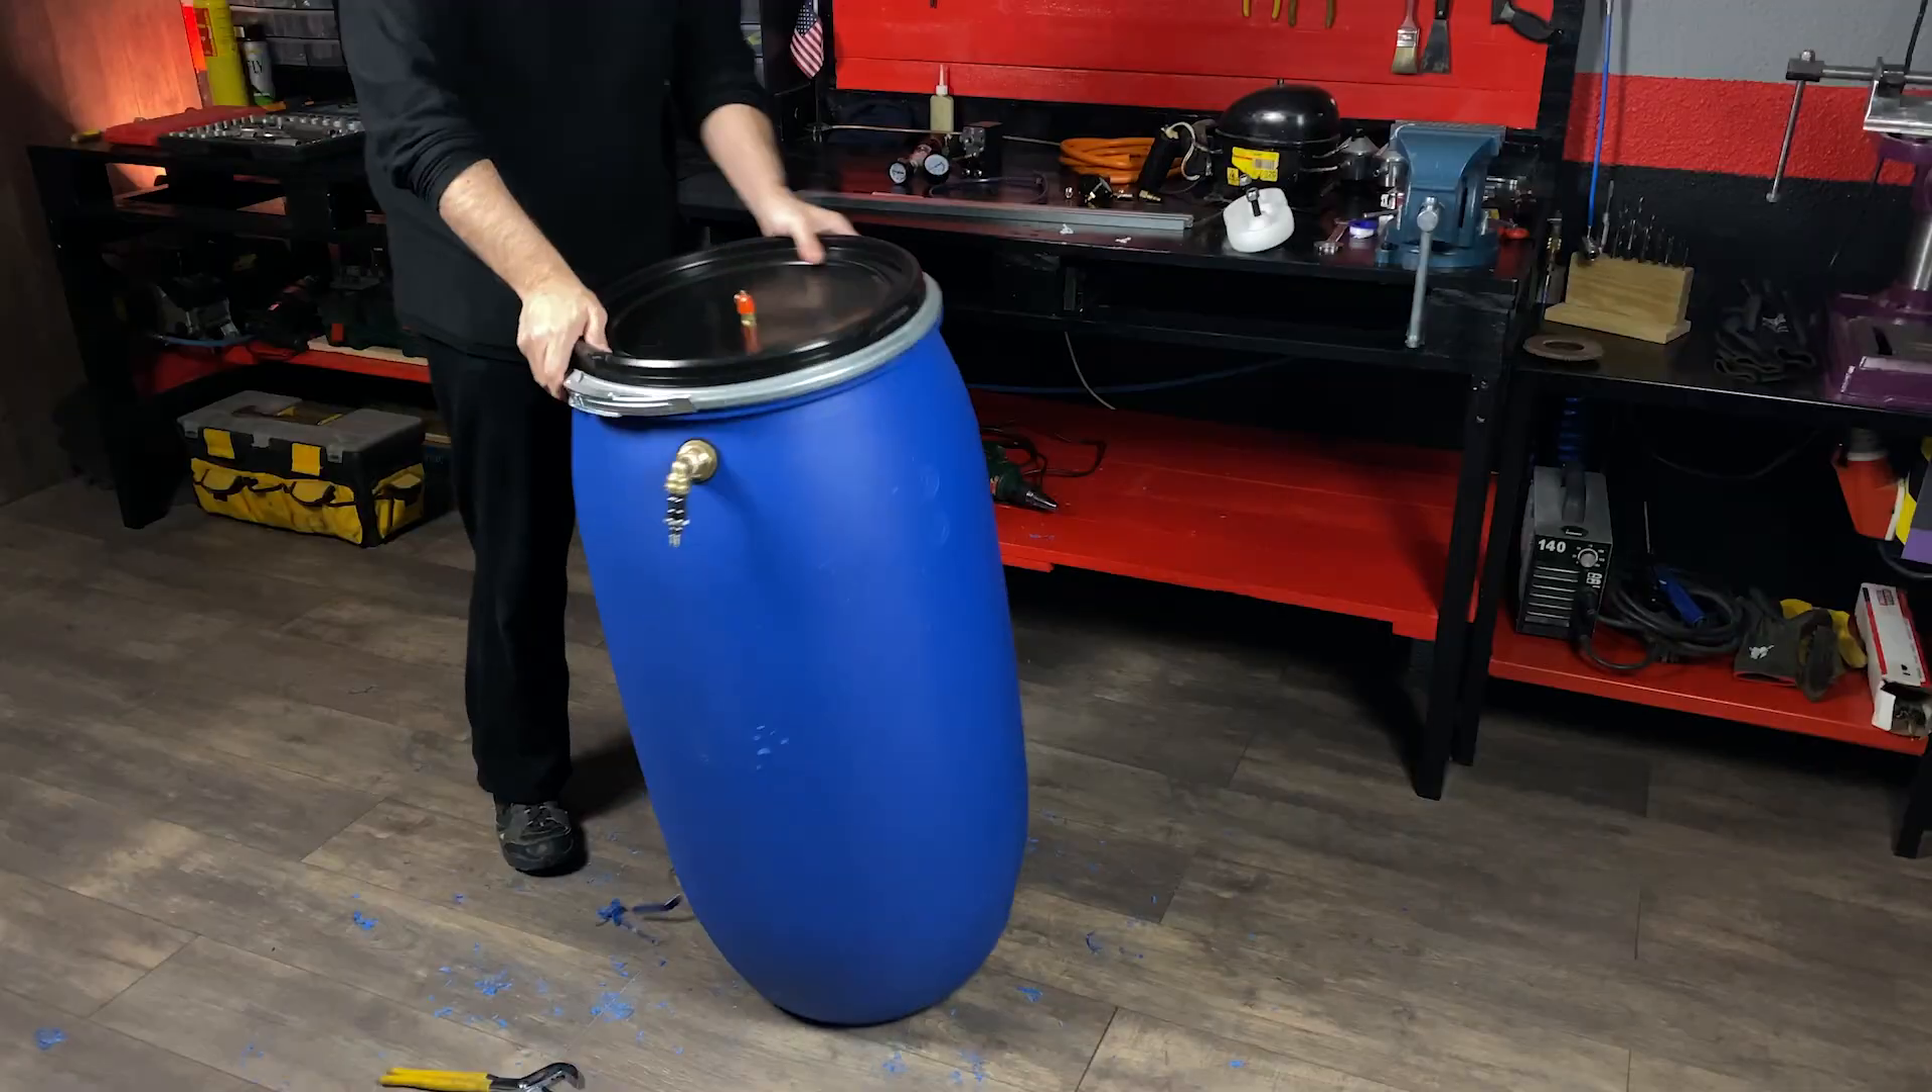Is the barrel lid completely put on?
Yes.